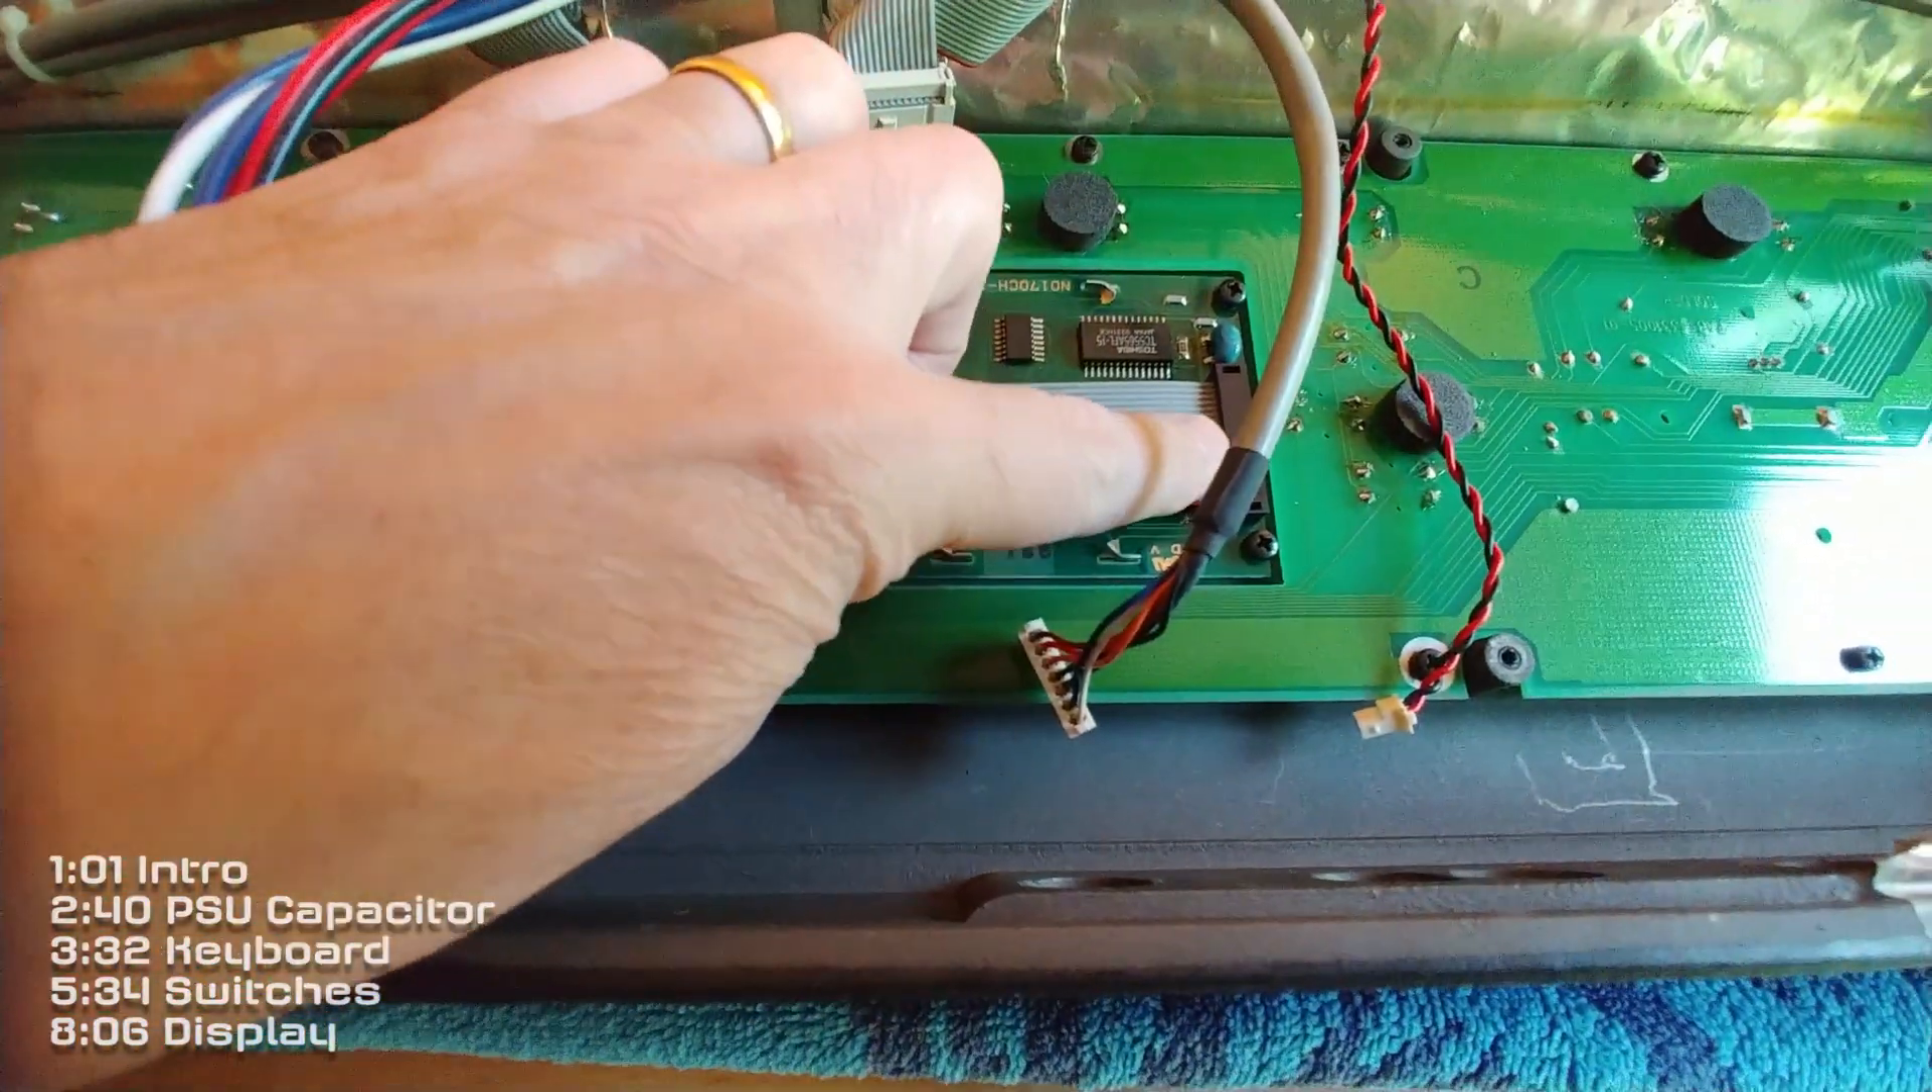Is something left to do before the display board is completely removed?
Yes.